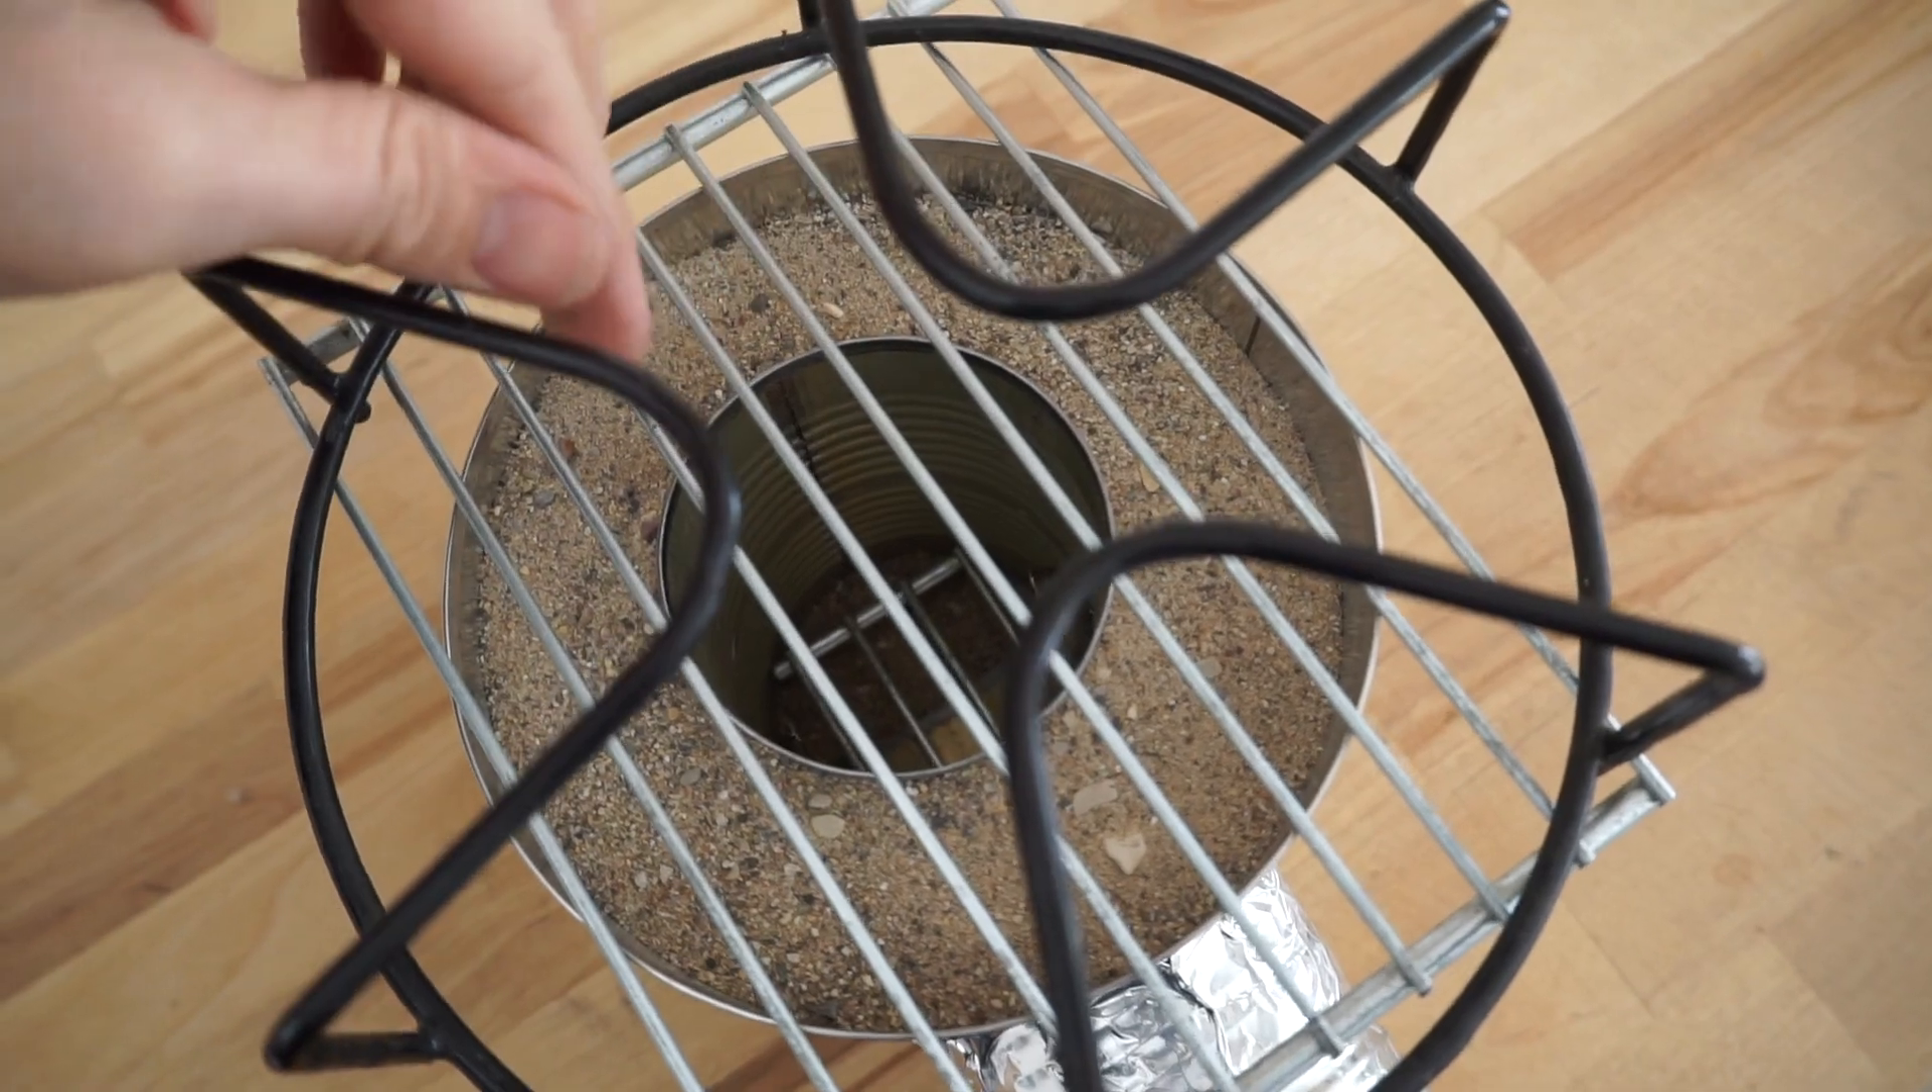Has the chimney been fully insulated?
Yes.